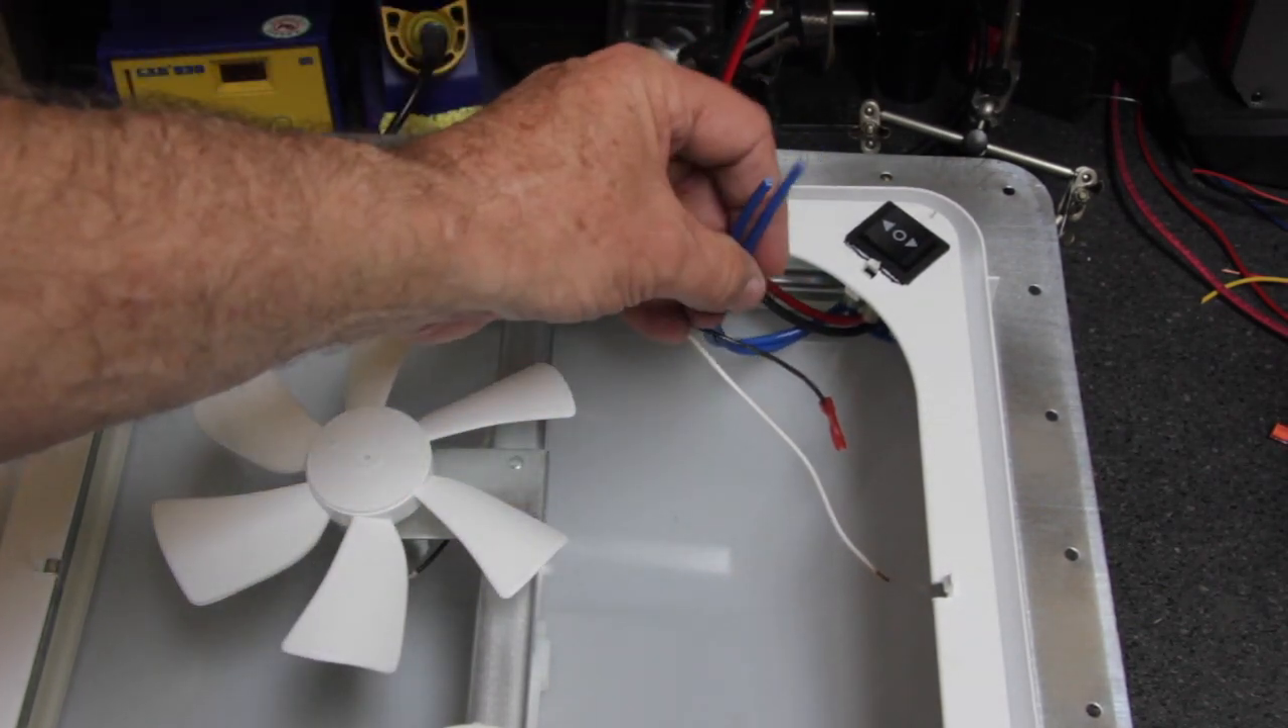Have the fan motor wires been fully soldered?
No.